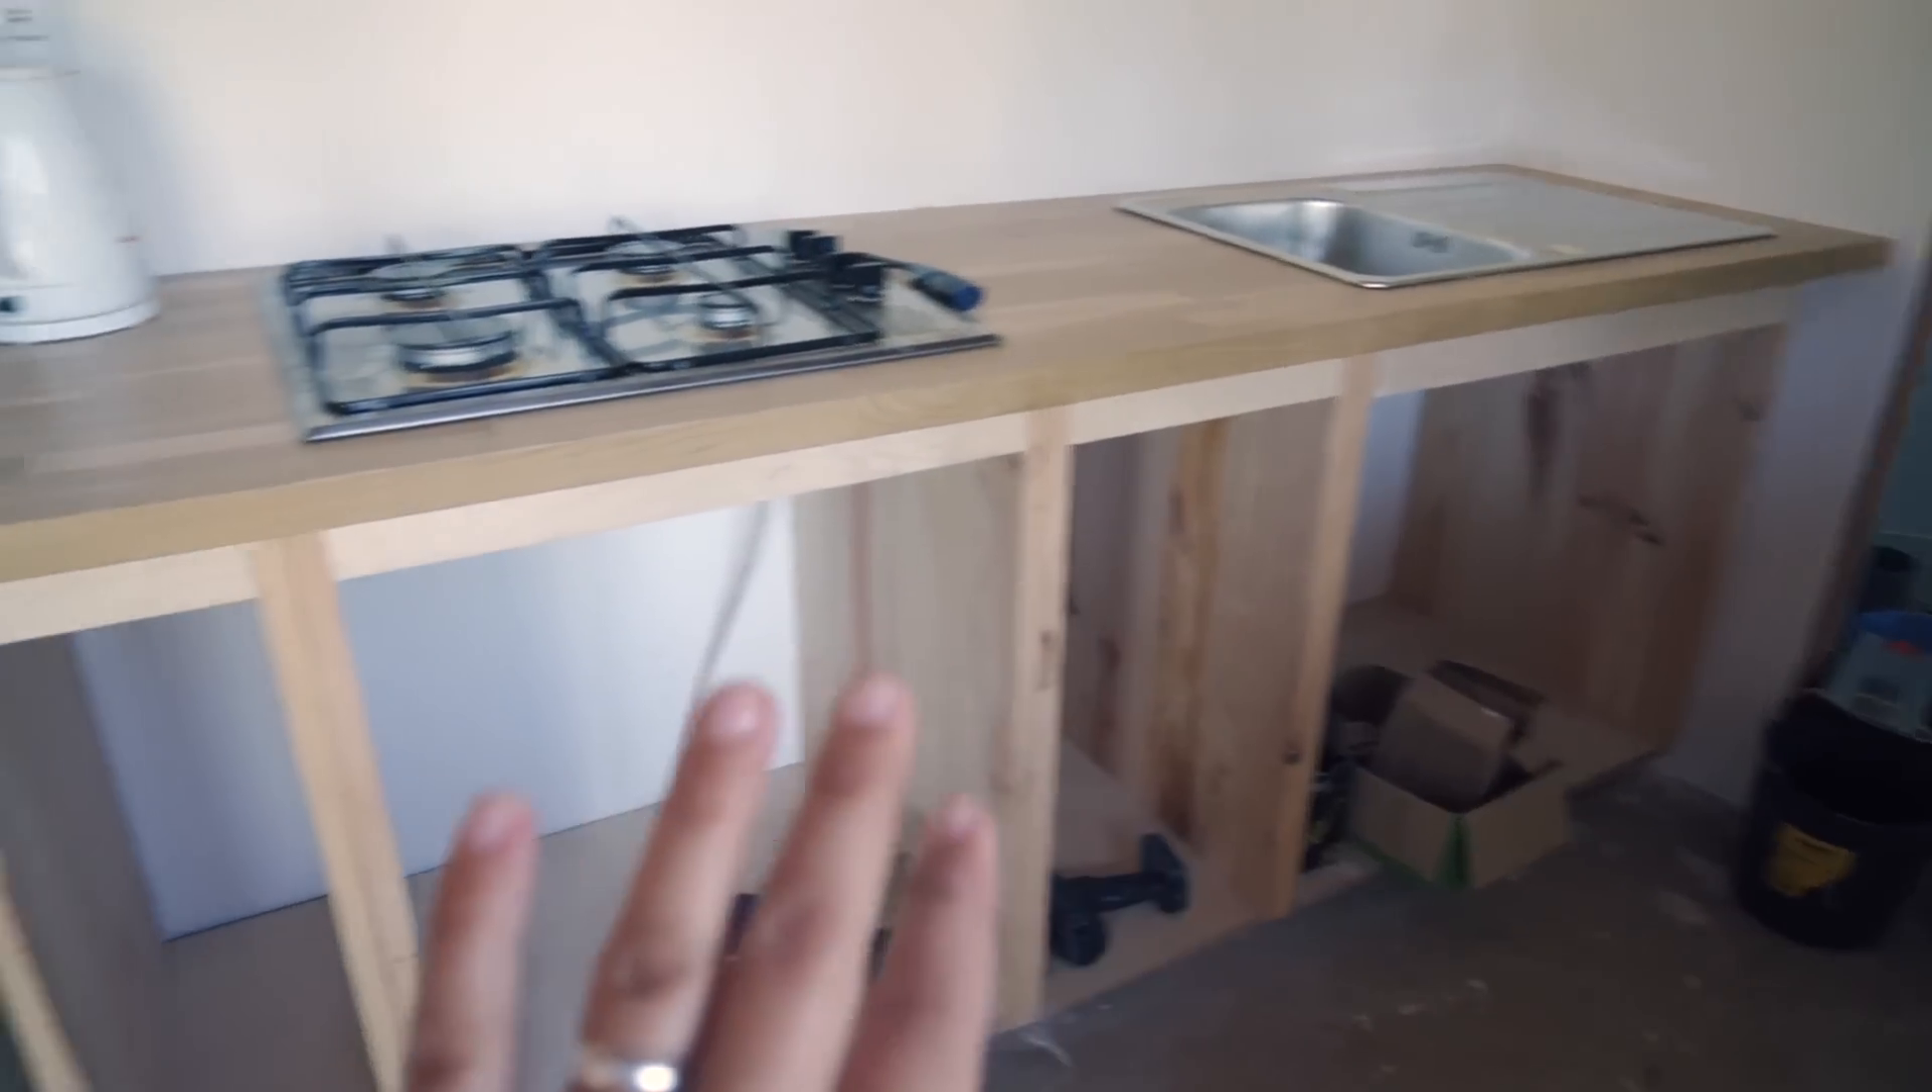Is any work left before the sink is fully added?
No.